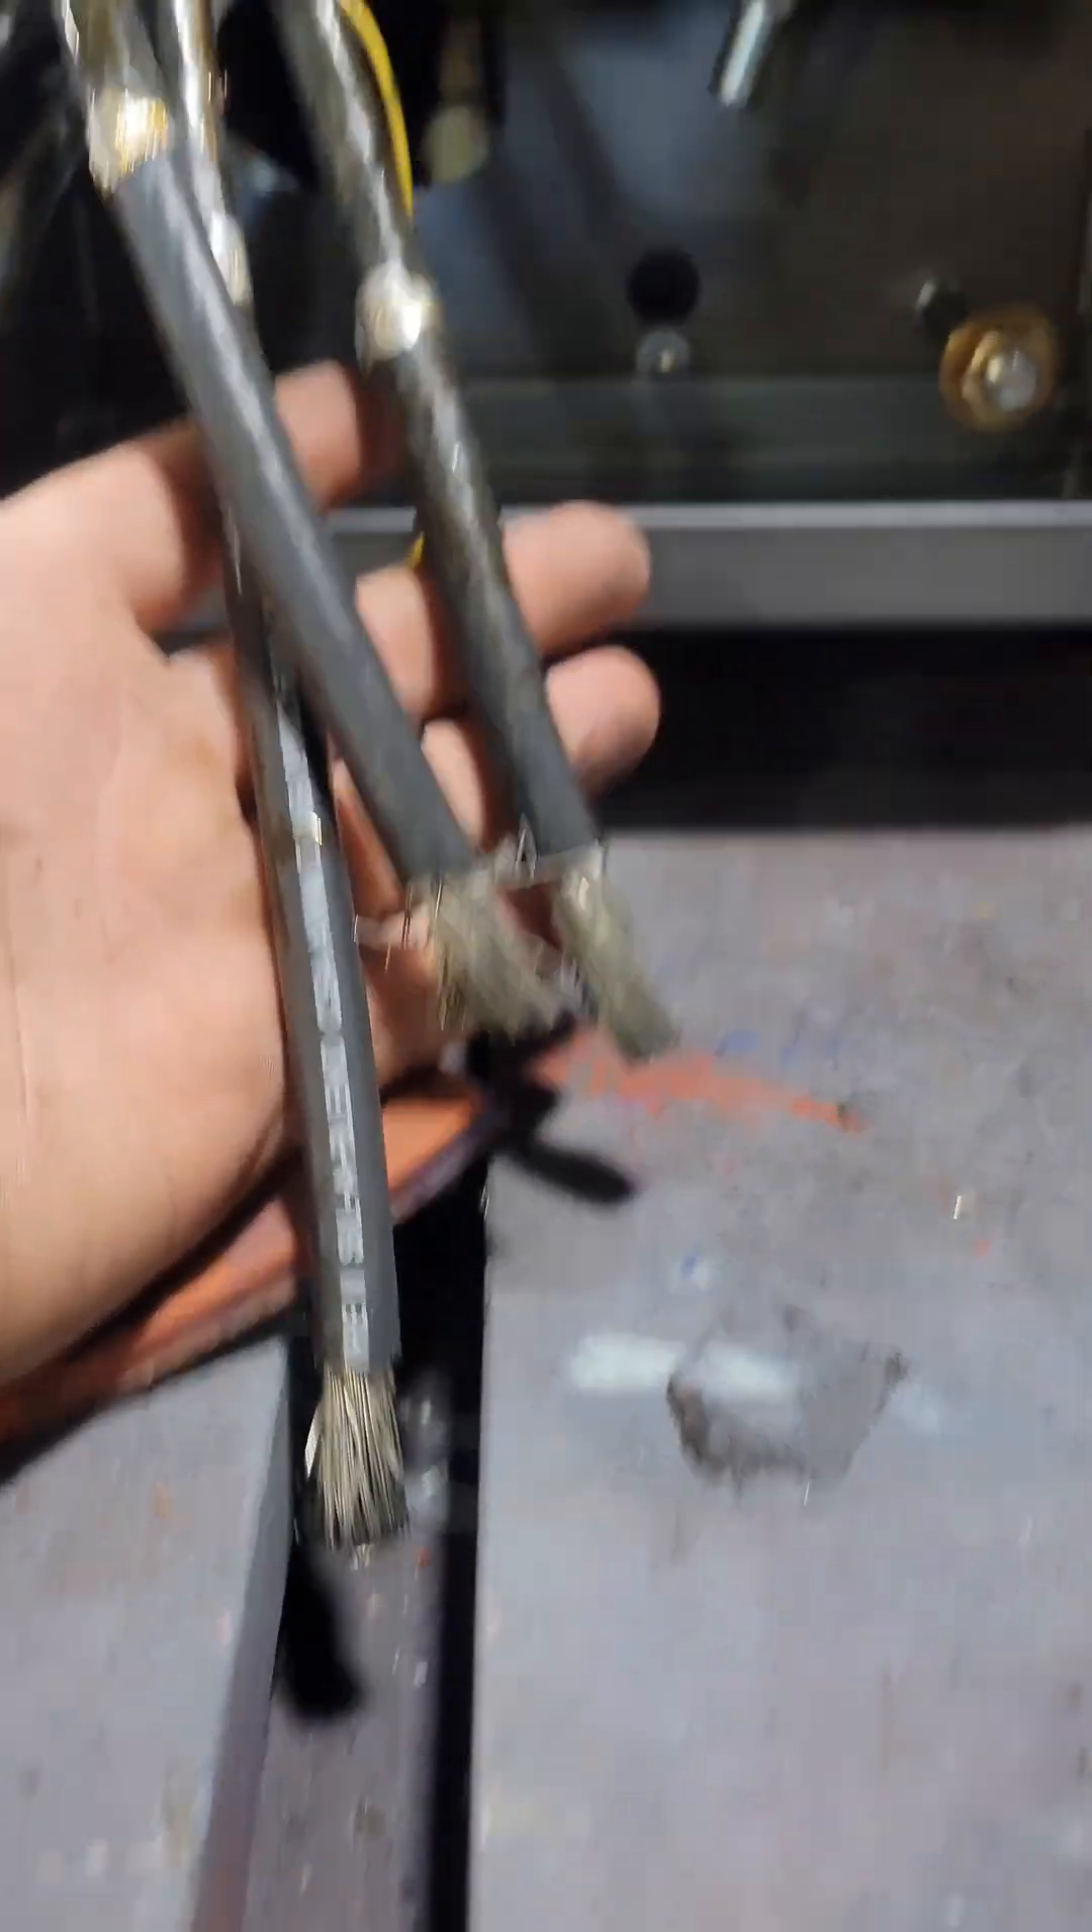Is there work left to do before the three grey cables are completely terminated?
Yes.